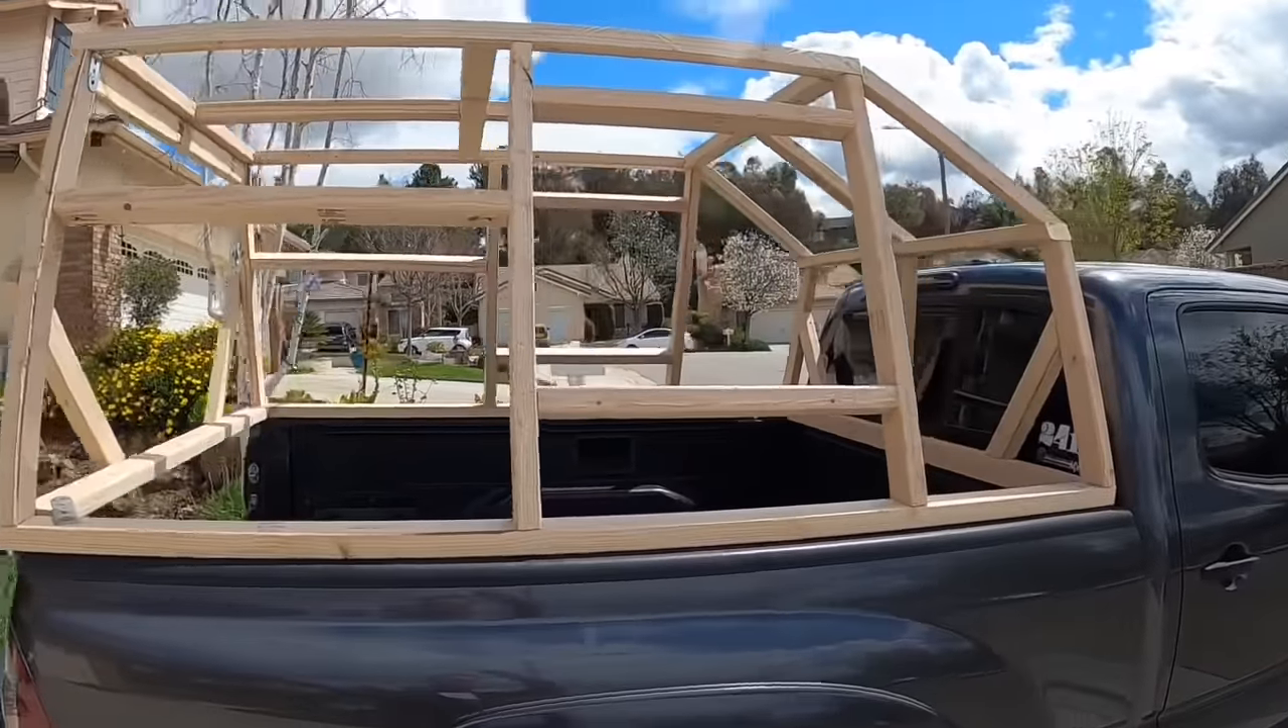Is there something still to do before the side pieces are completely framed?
No.